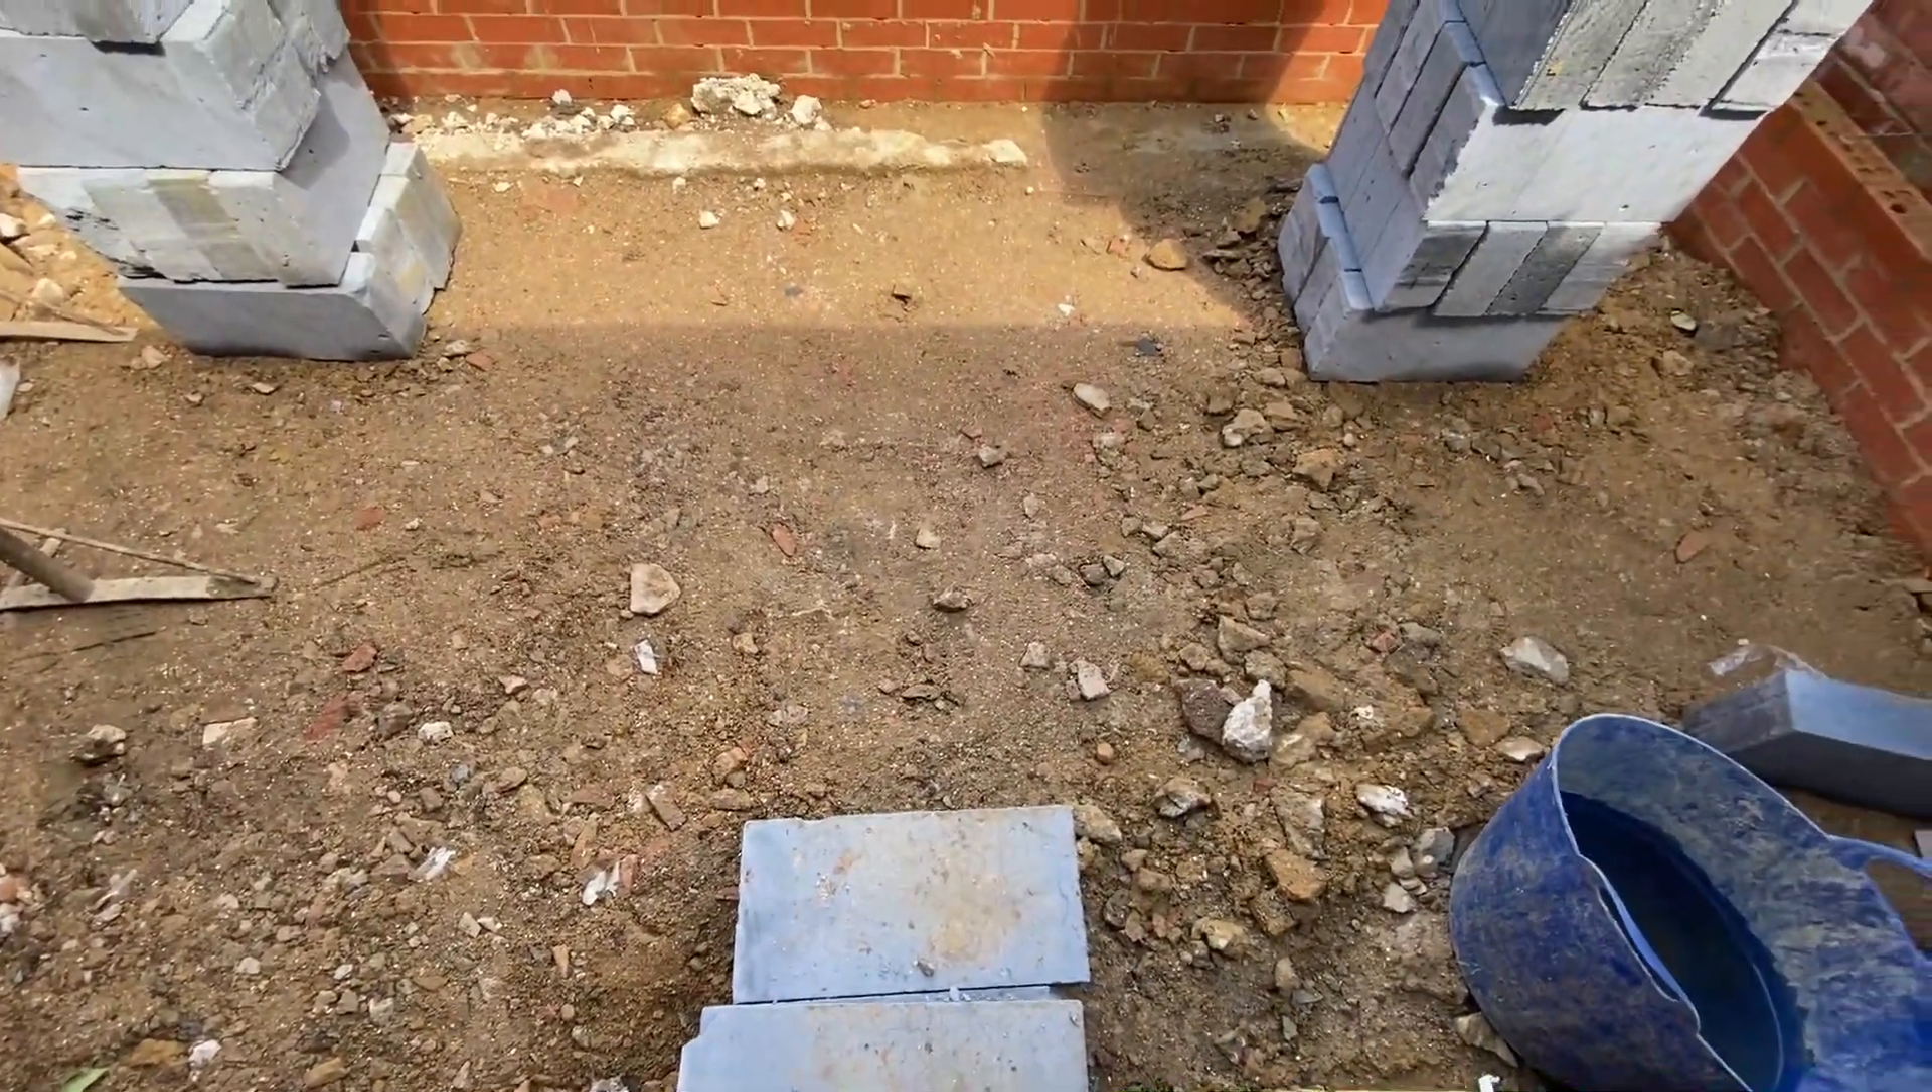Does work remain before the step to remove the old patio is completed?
No.